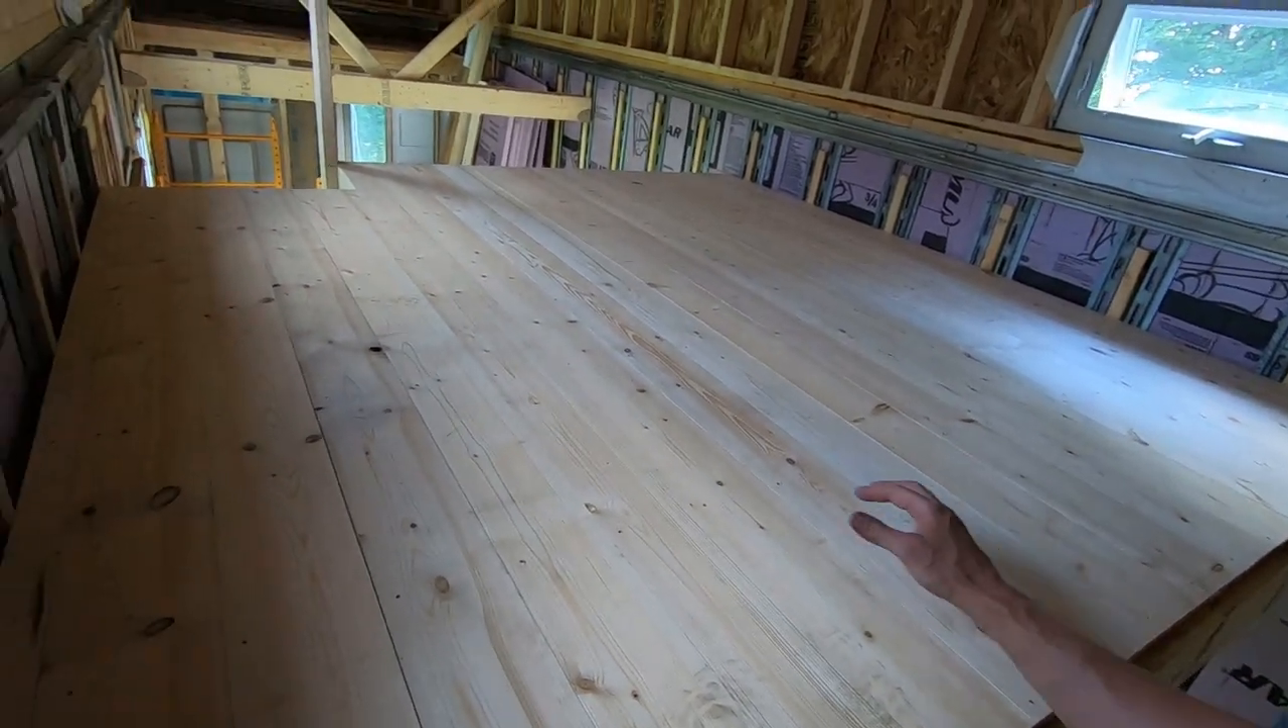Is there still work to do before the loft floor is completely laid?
No.